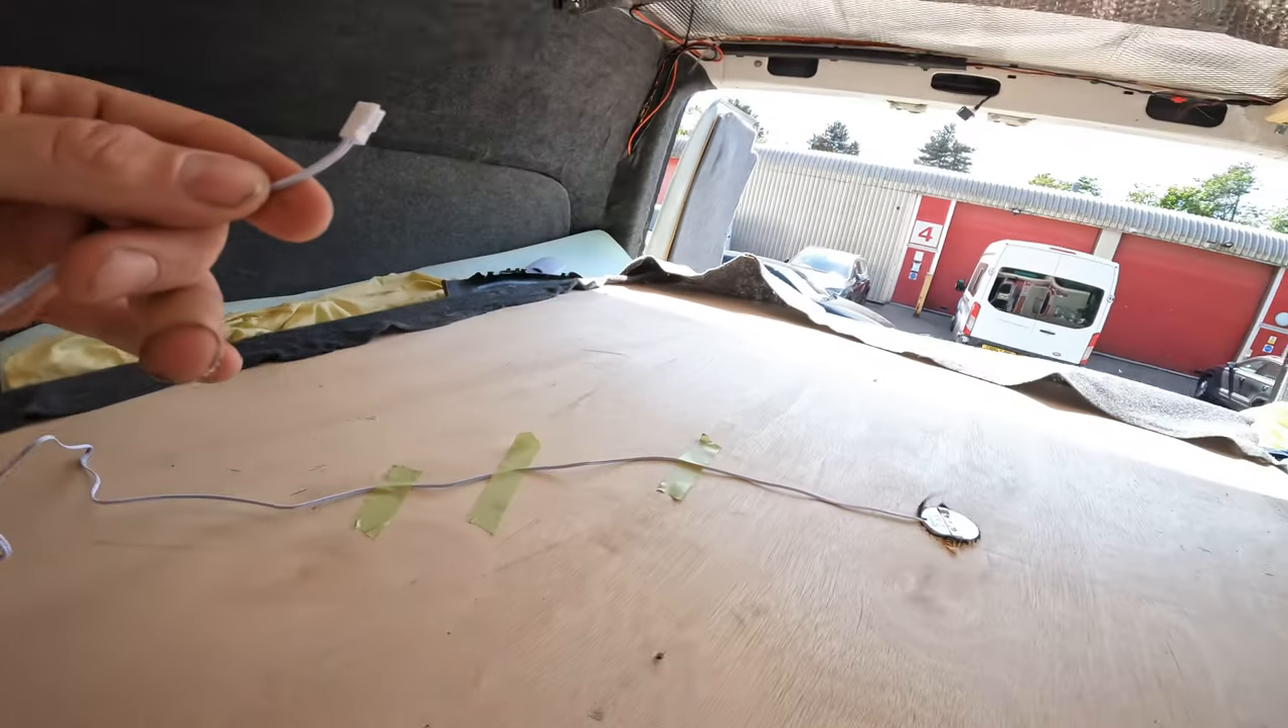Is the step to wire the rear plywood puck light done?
No.